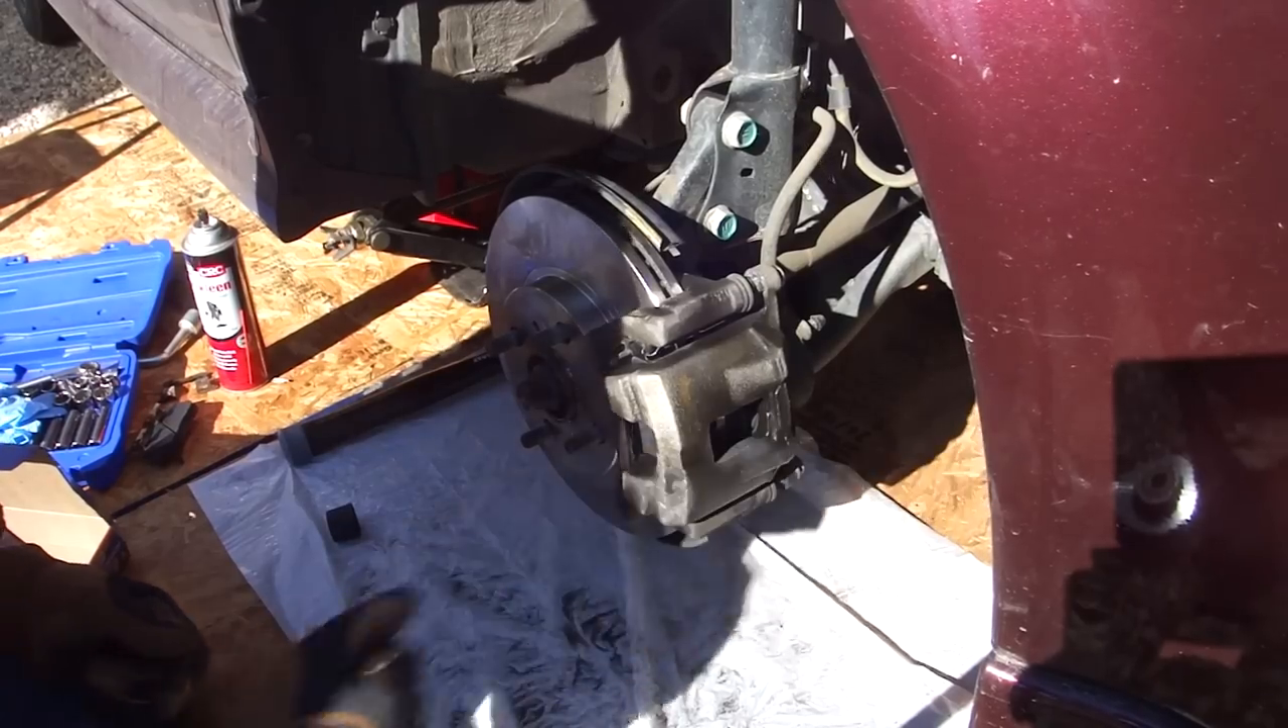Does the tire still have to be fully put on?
Yes.